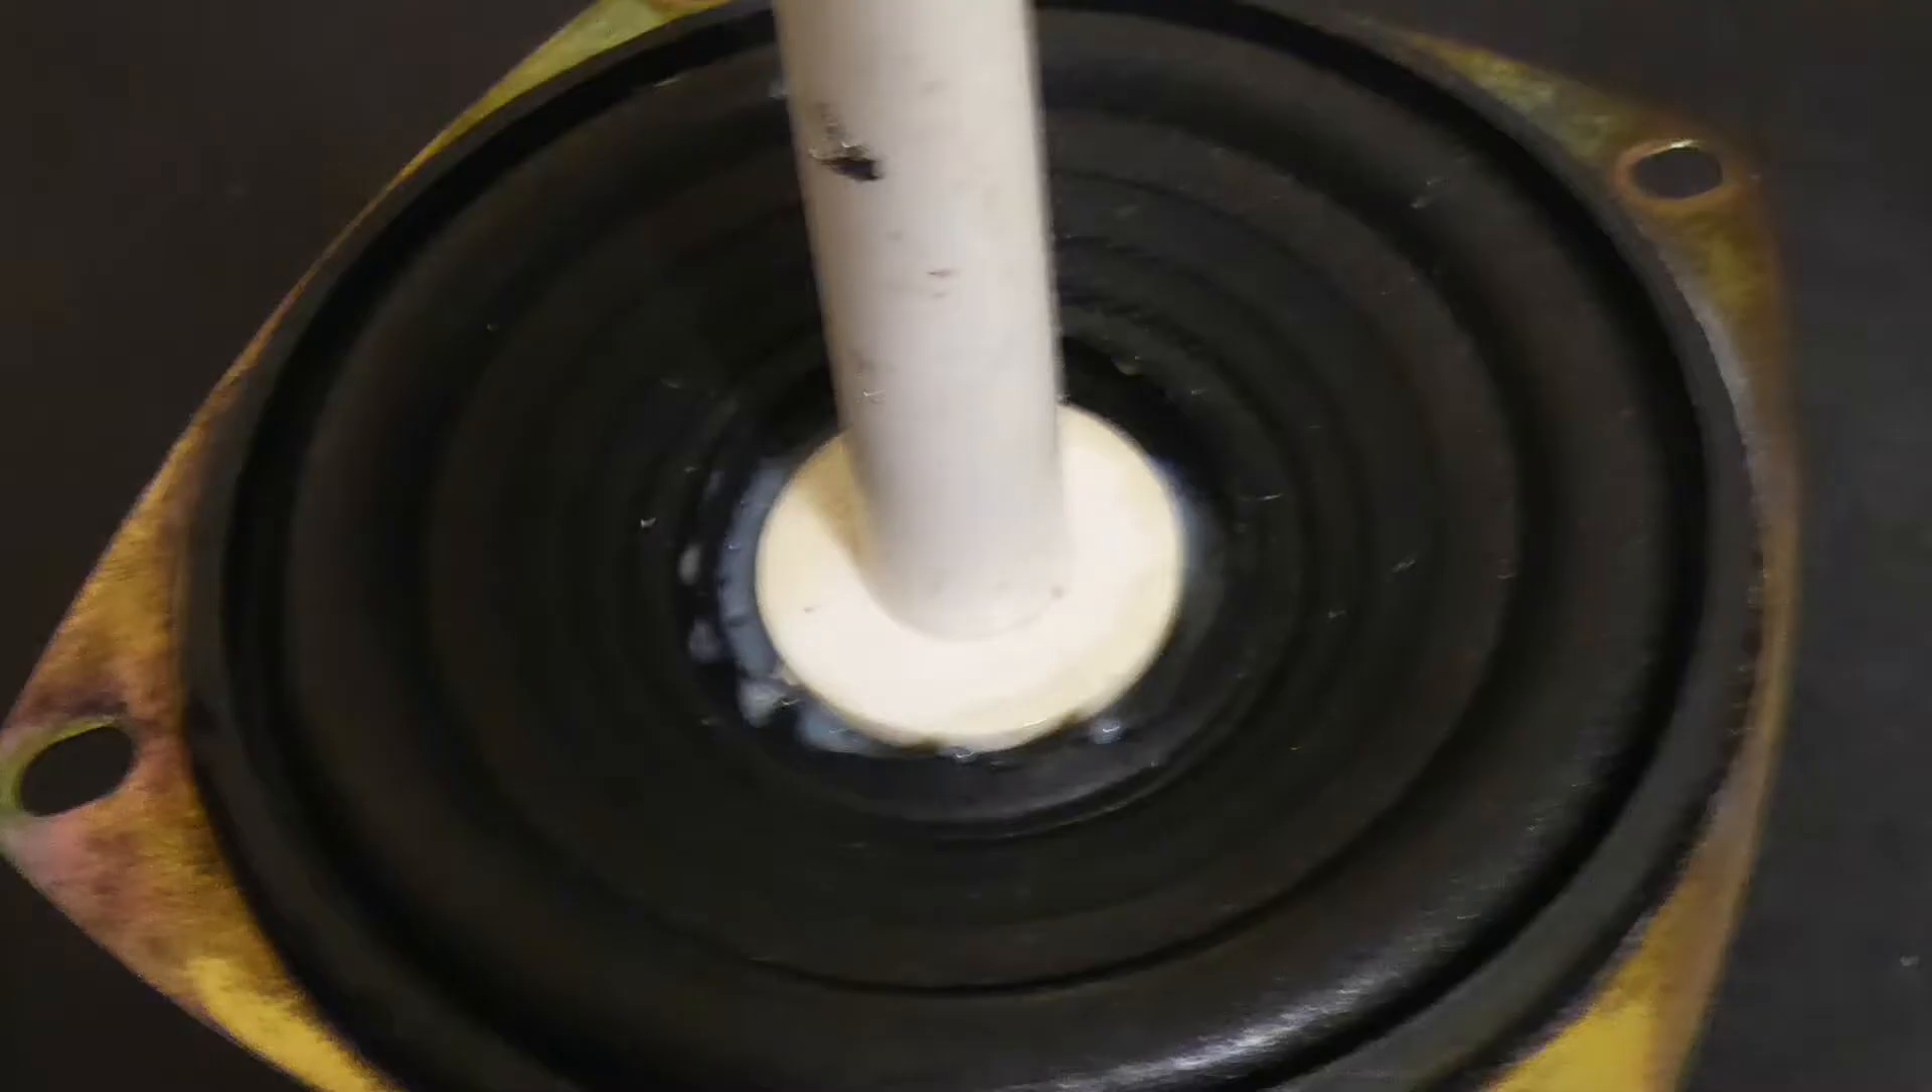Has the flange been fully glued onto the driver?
Yes.